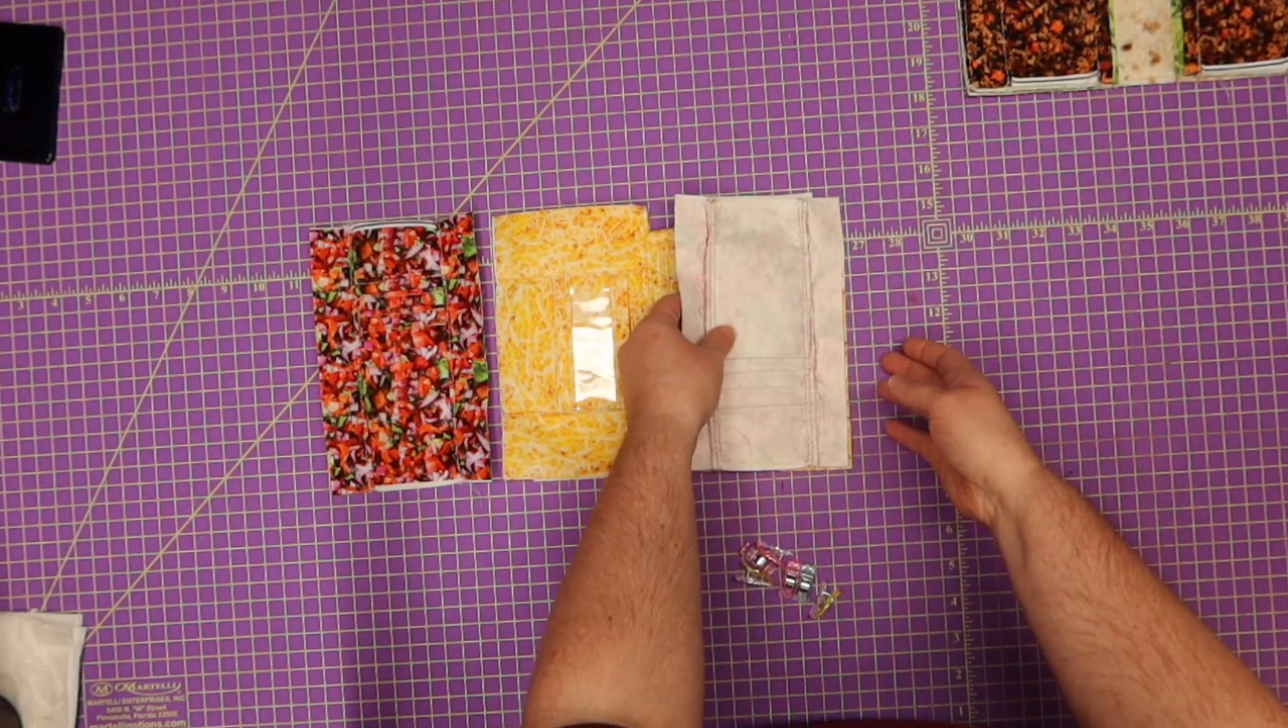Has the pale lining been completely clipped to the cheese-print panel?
No.